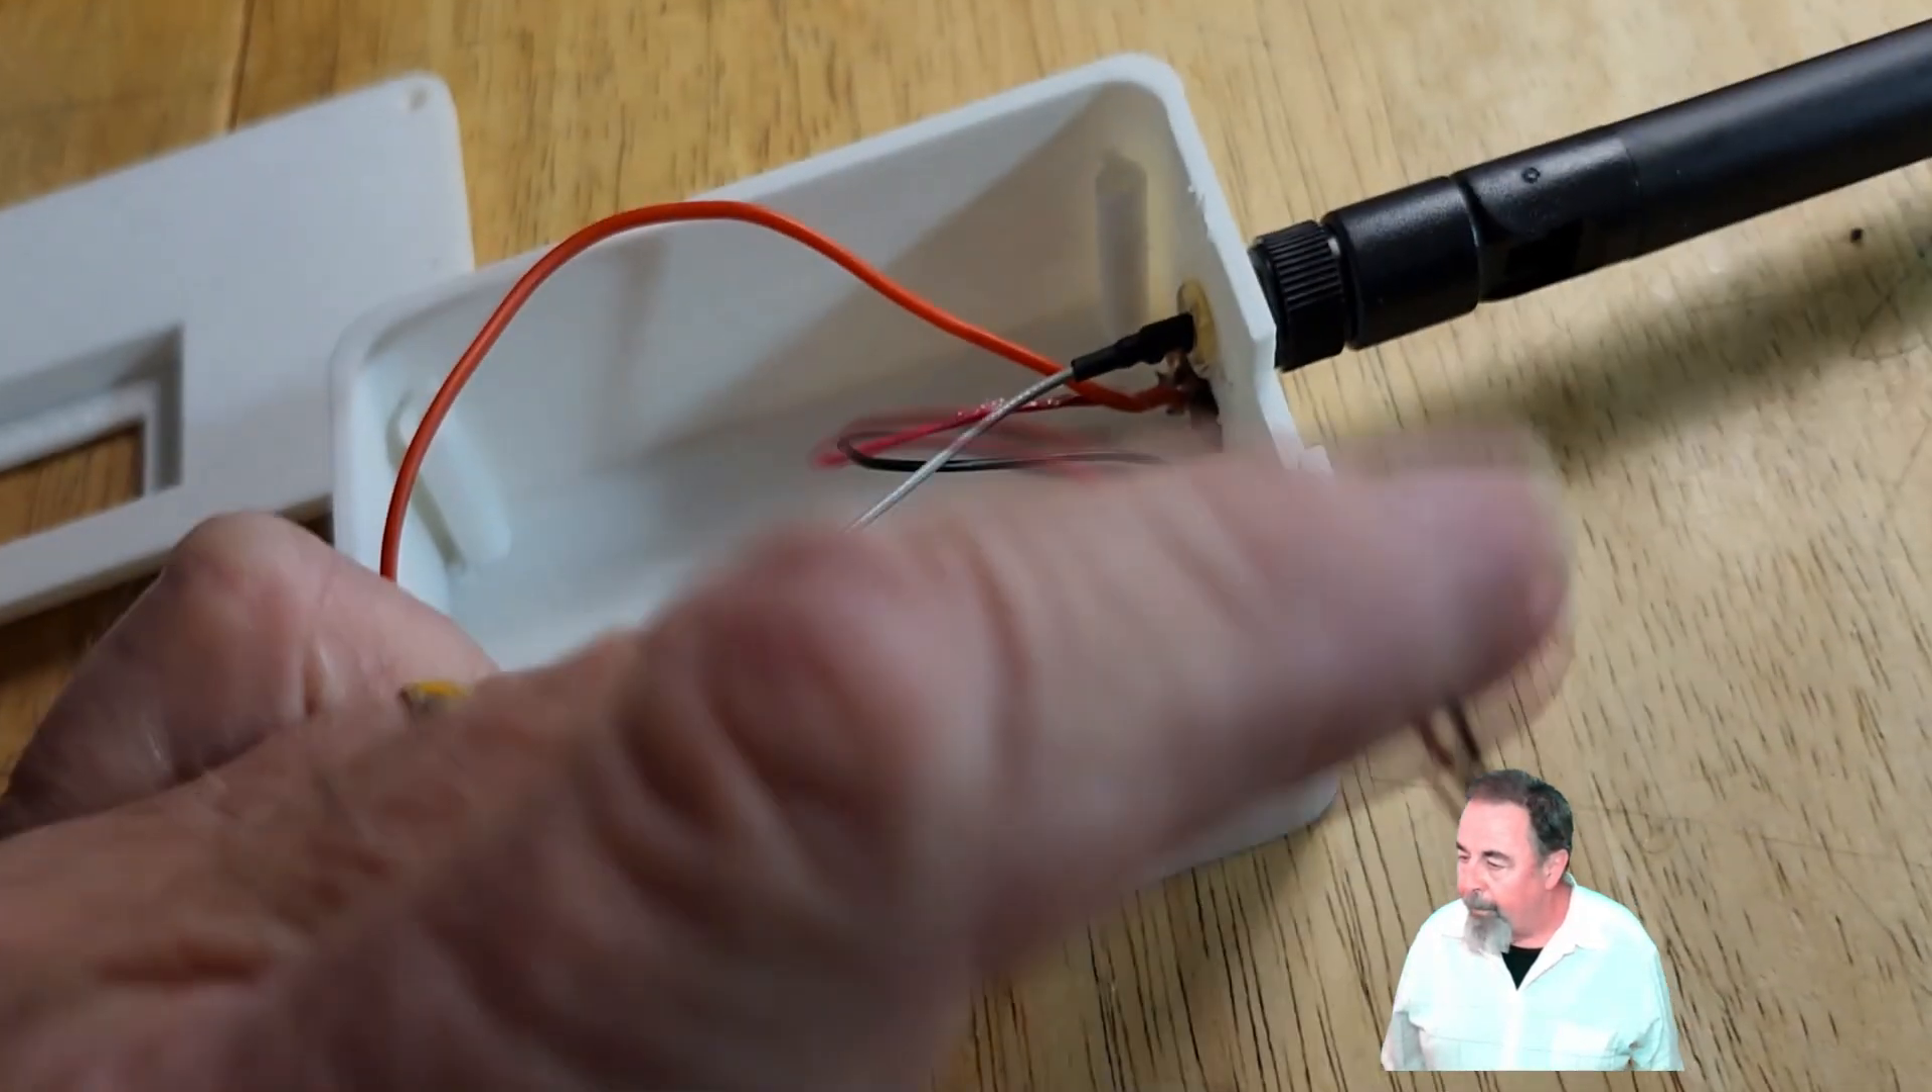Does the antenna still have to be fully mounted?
No.